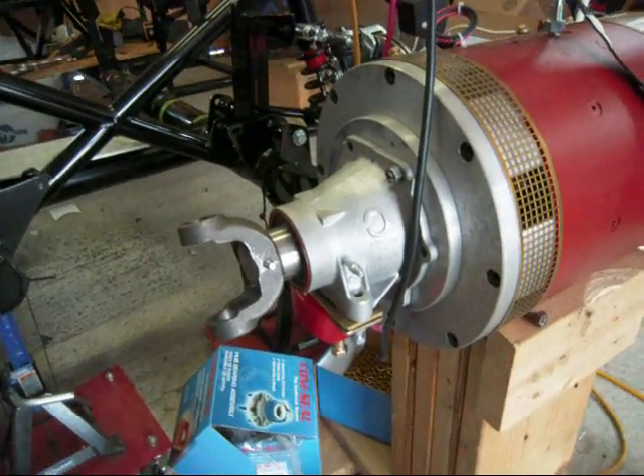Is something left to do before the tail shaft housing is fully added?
No.